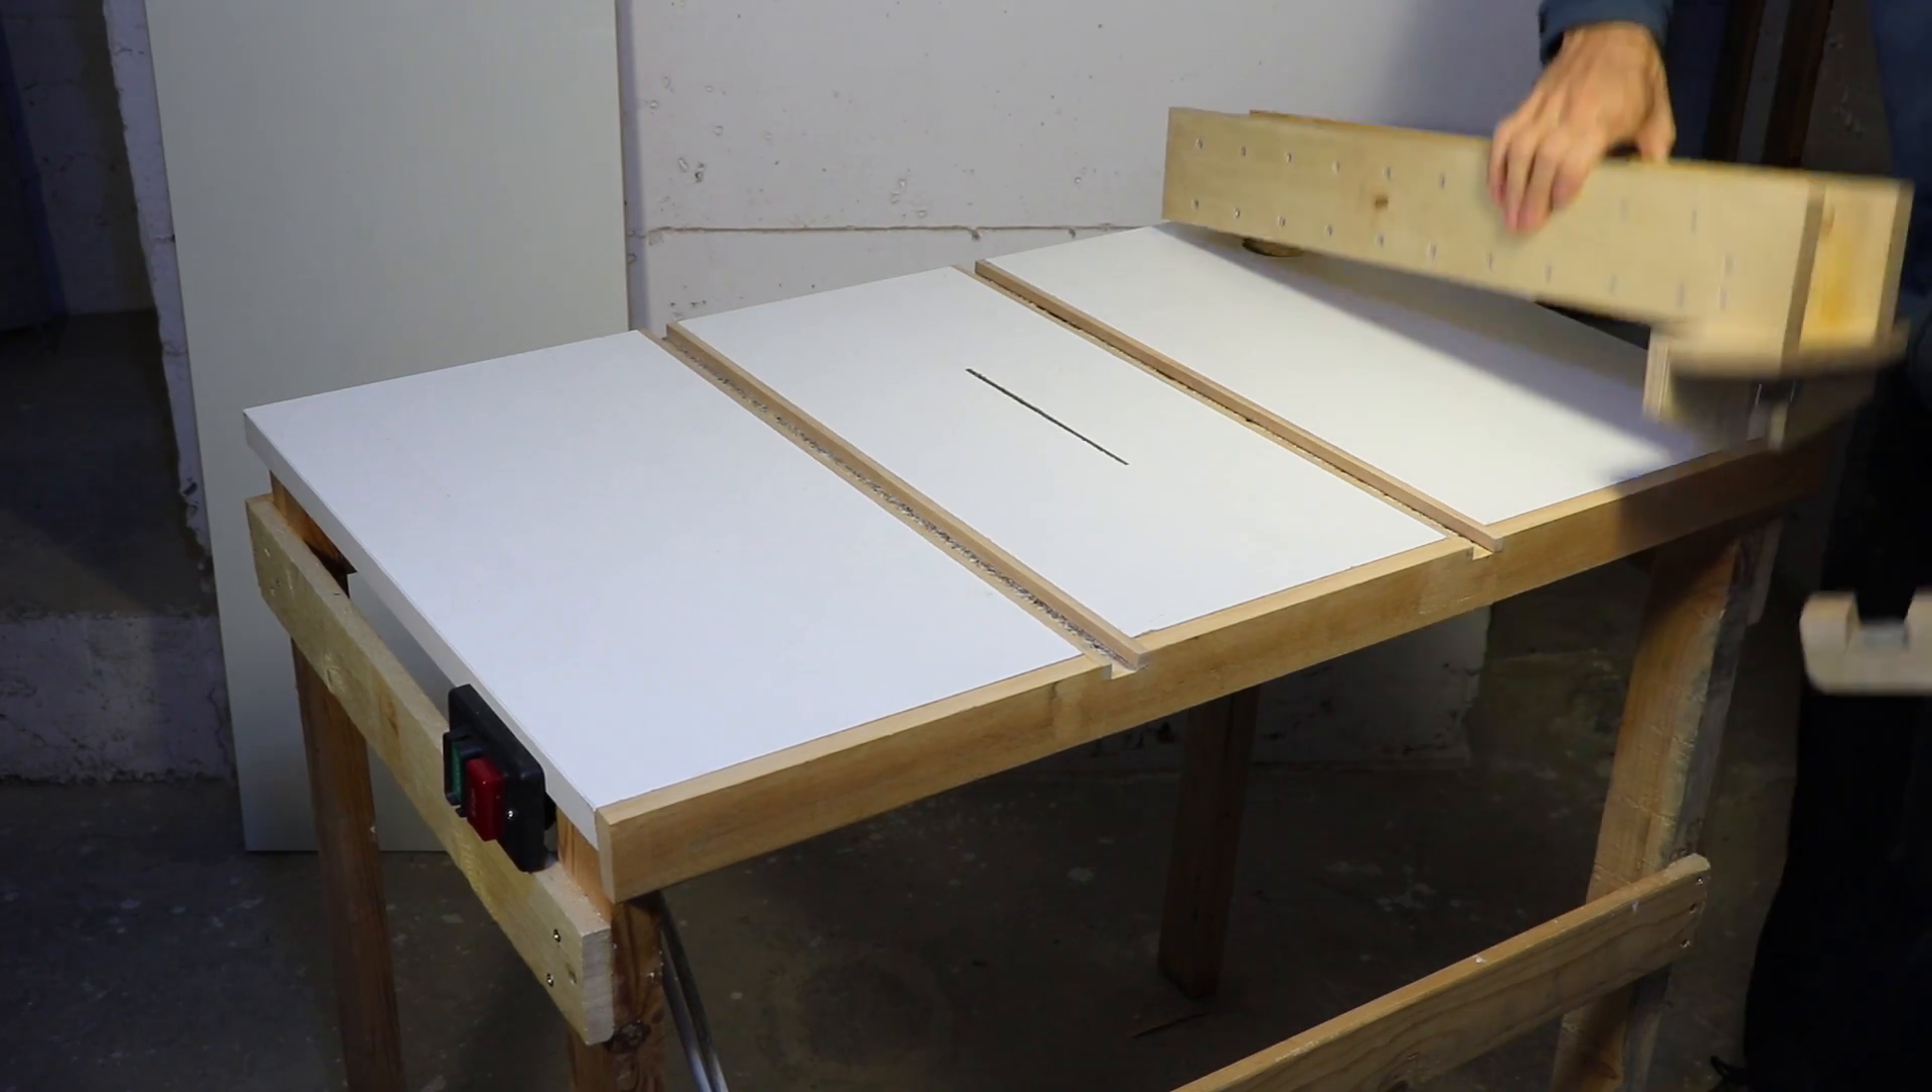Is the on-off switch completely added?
Yes.